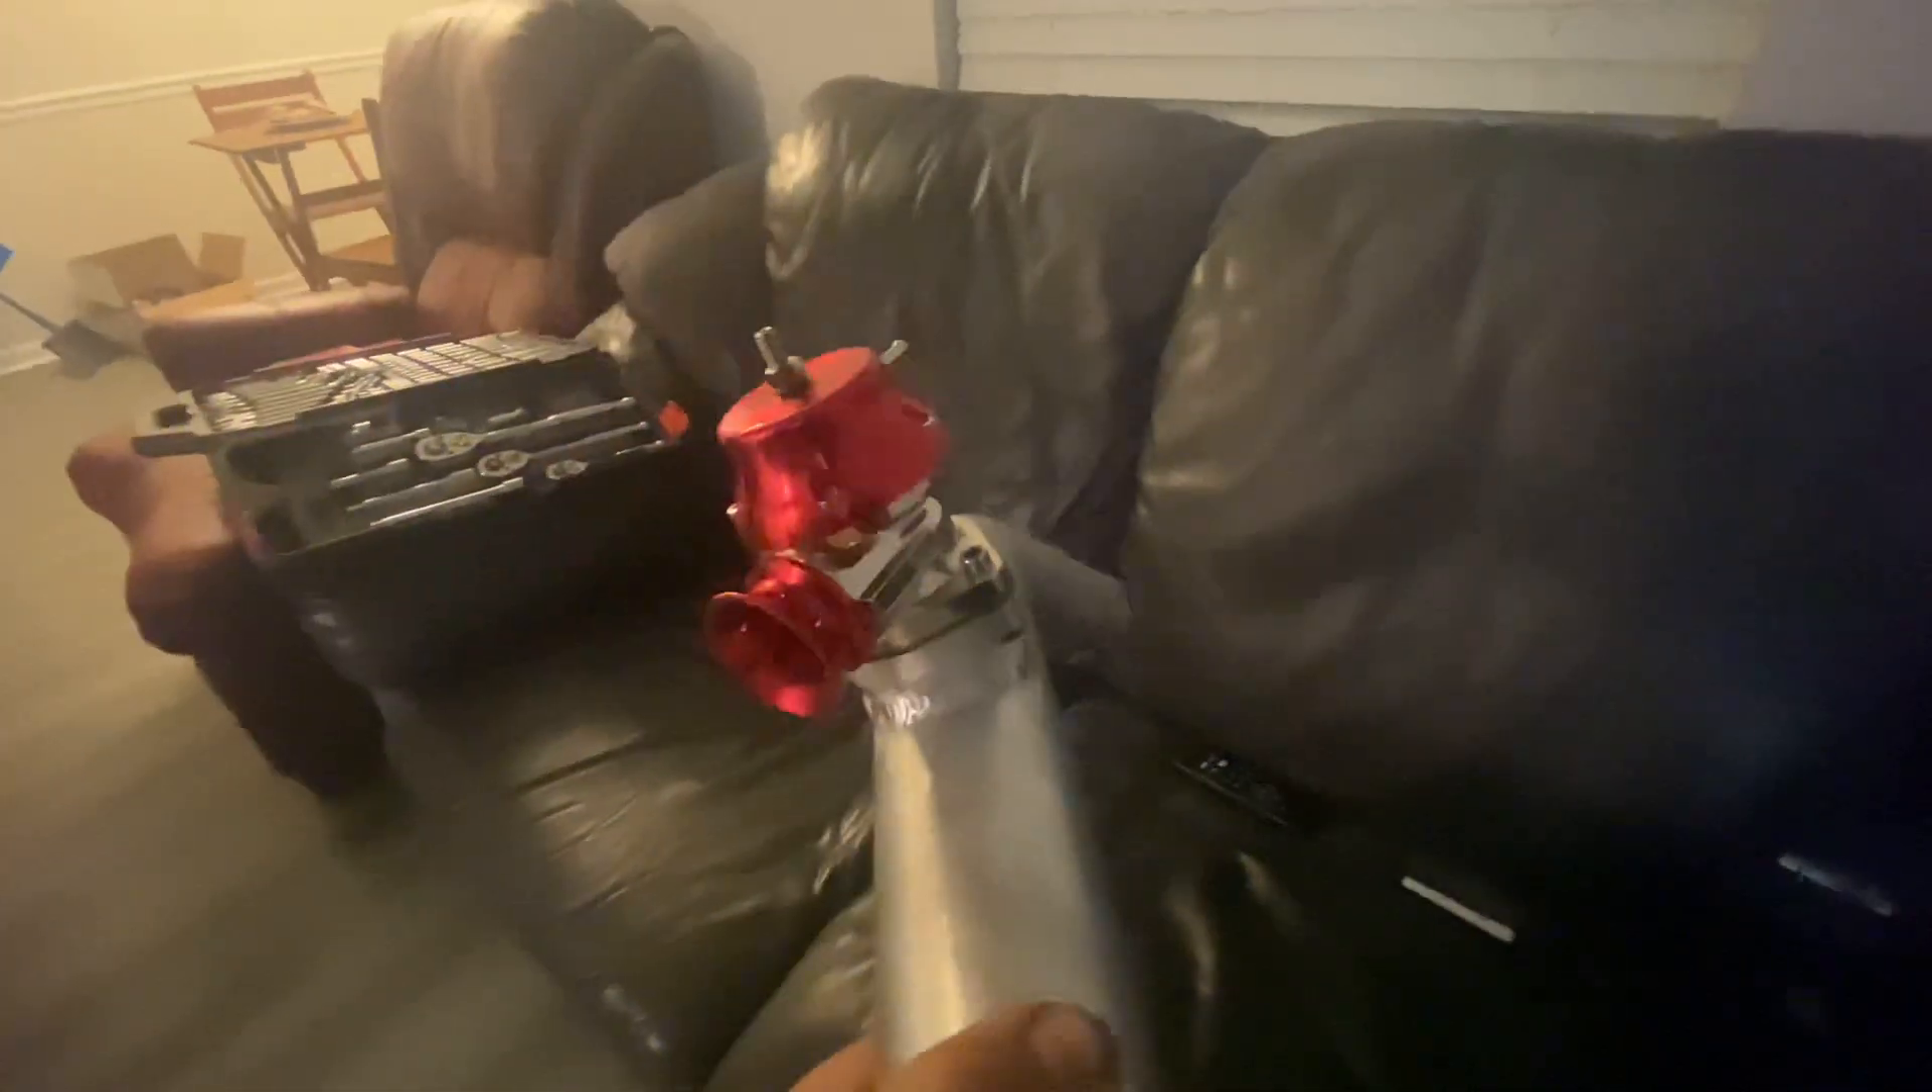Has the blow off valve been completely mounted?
Yes.